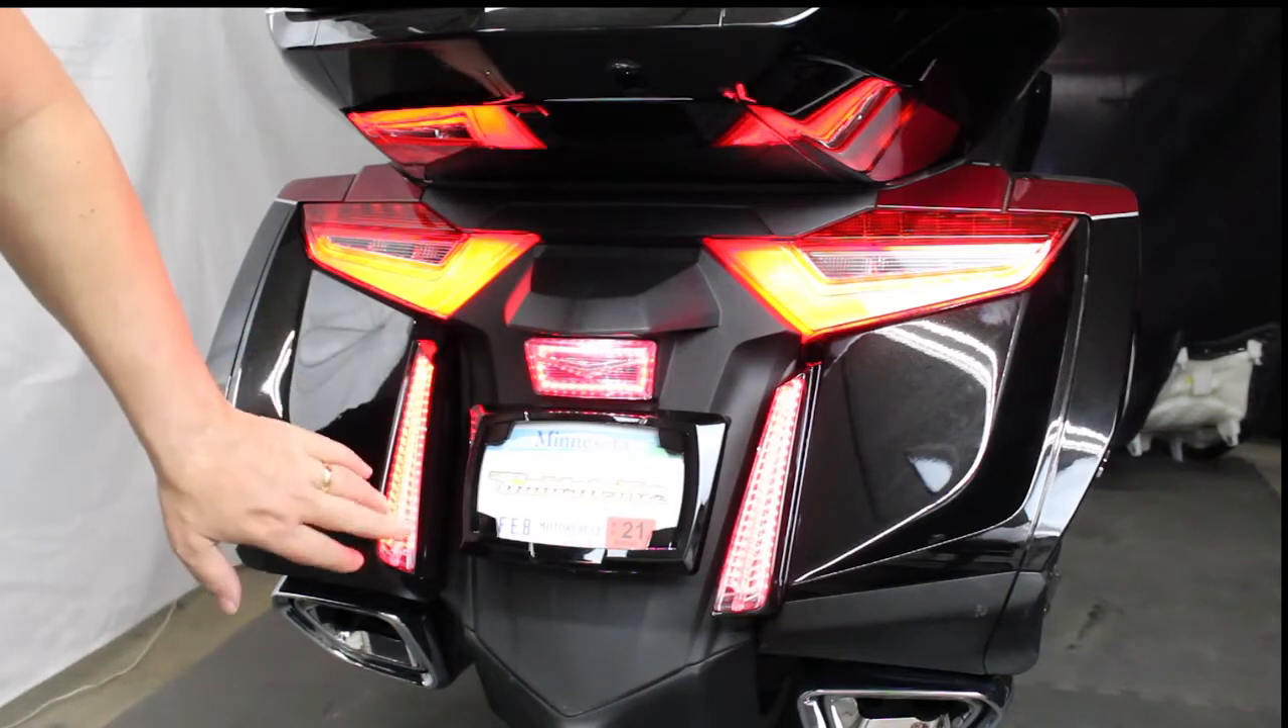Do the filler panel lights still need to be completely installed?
No.